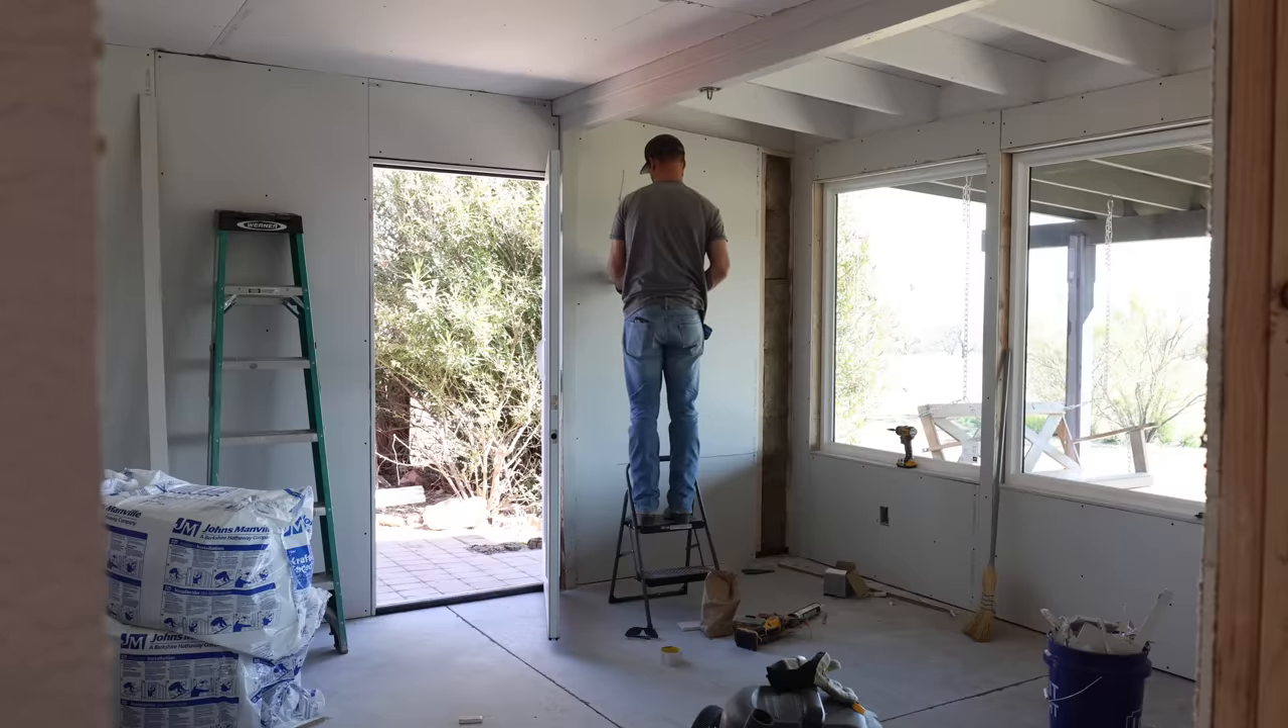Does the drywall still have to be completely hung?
Yes.